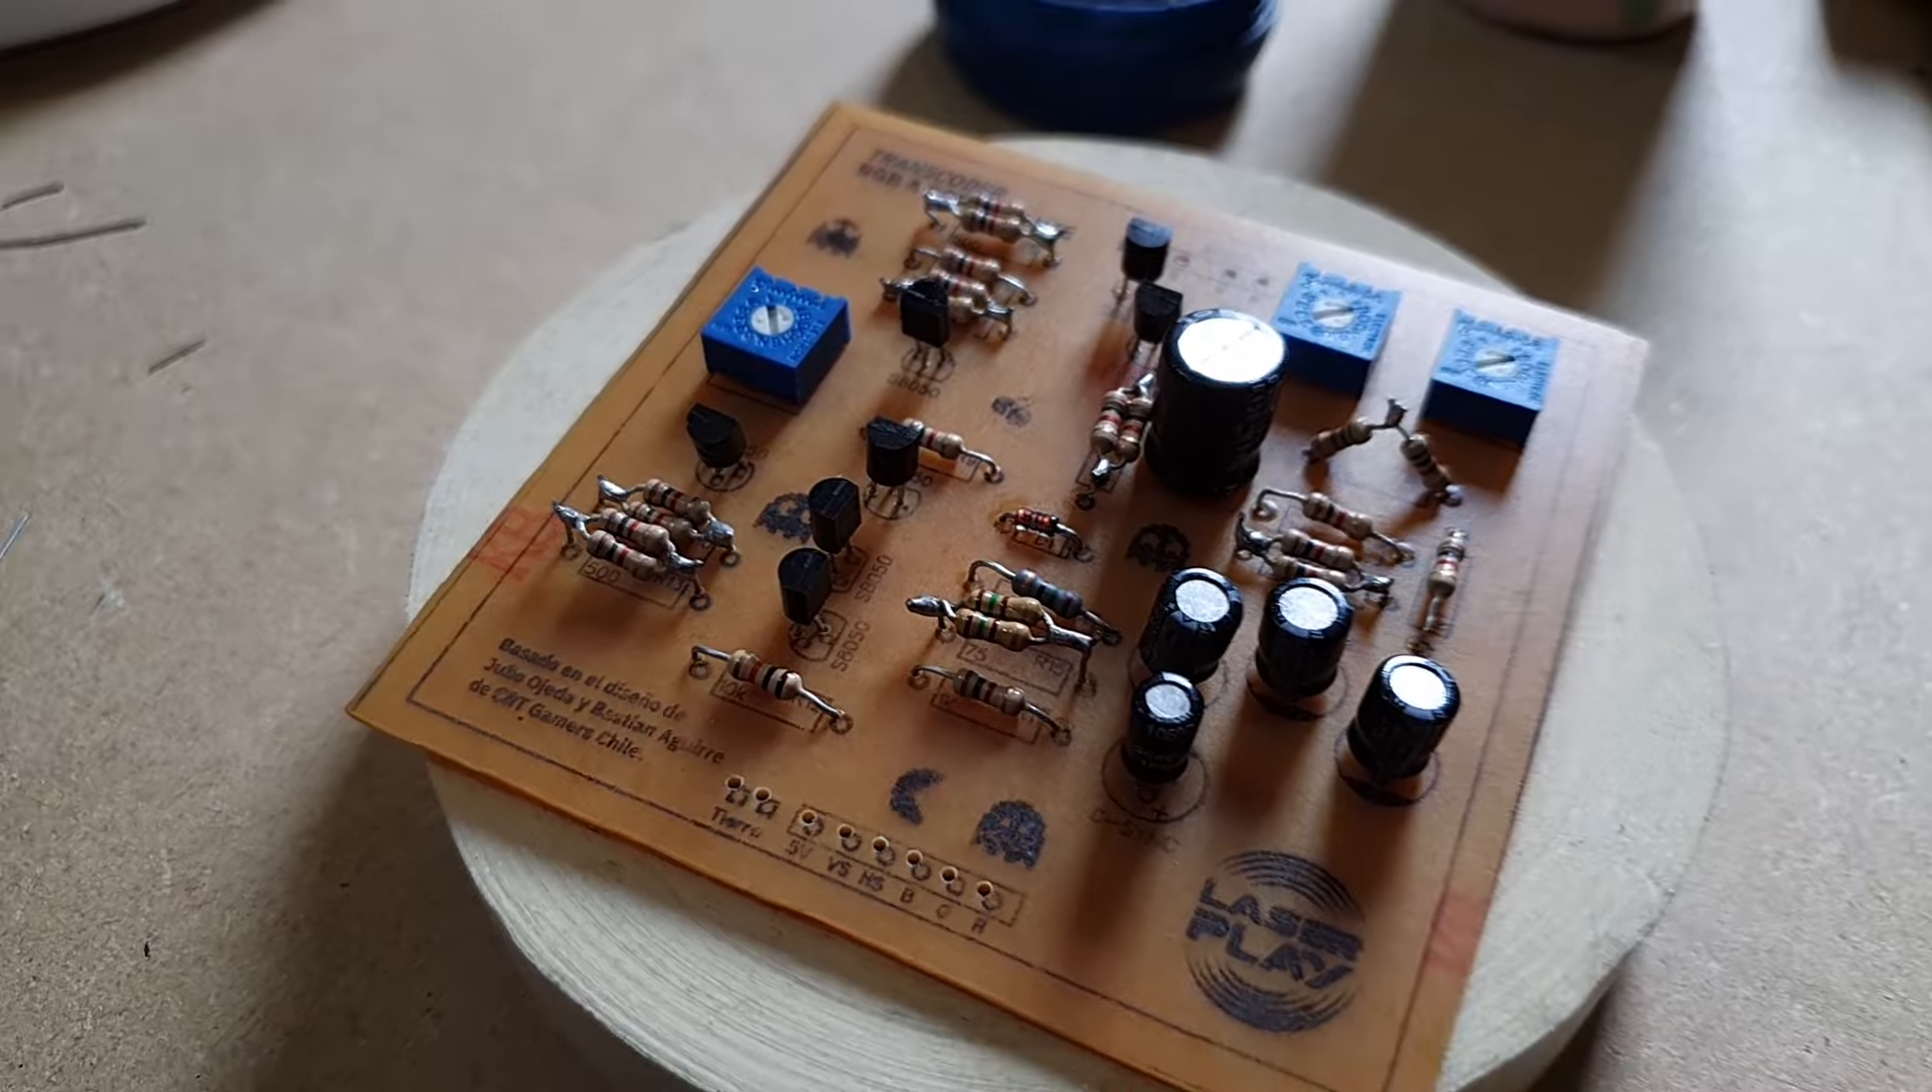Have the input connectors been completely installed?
No.